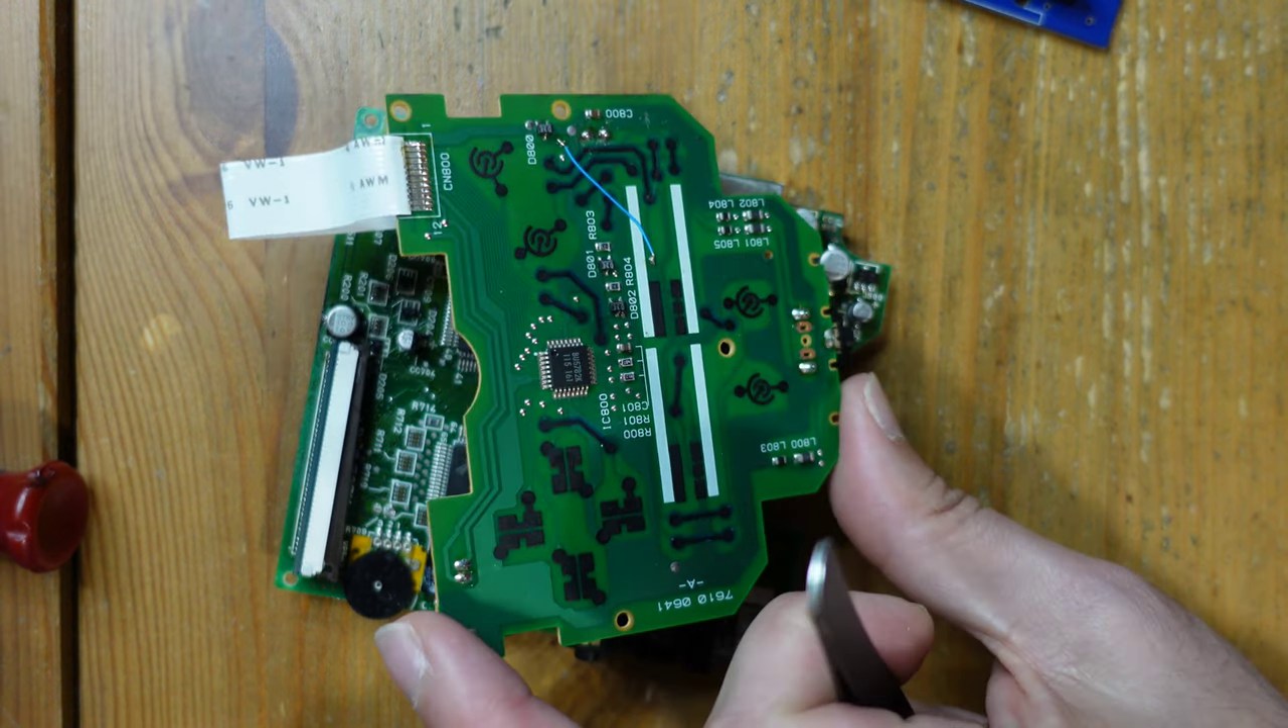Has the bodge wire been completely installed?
Yes.